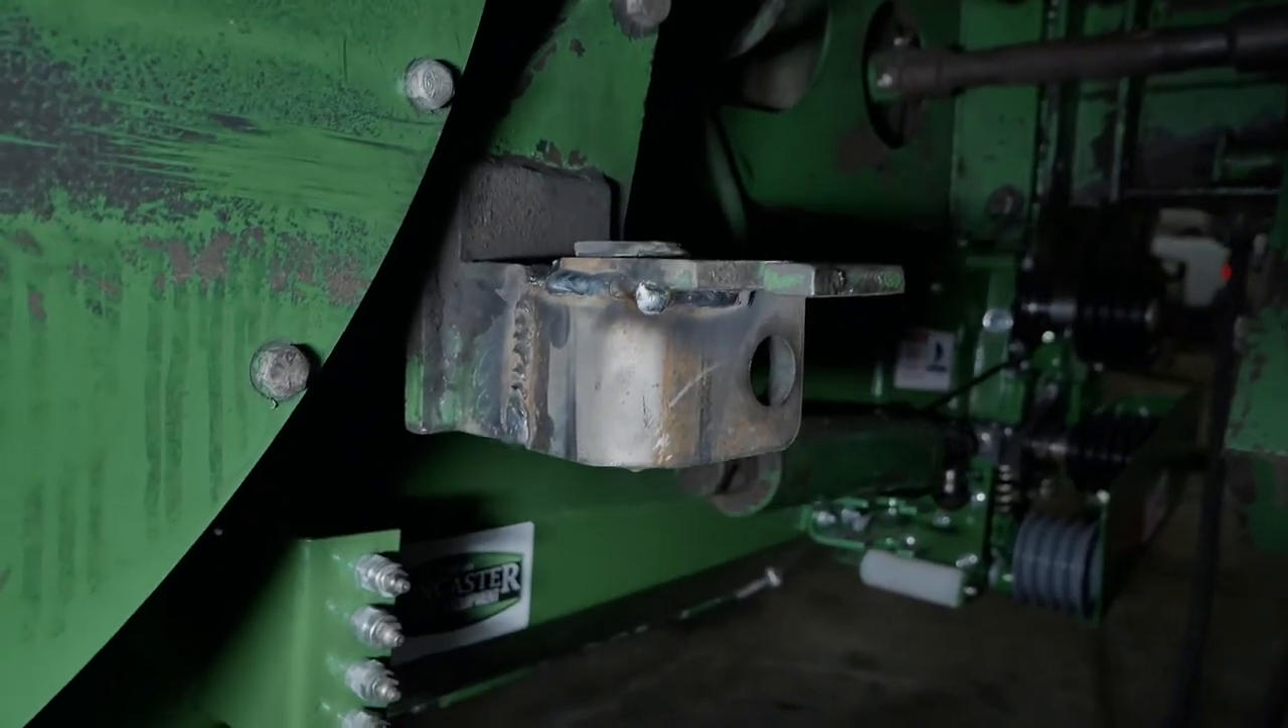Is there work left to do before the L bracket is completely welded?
No.